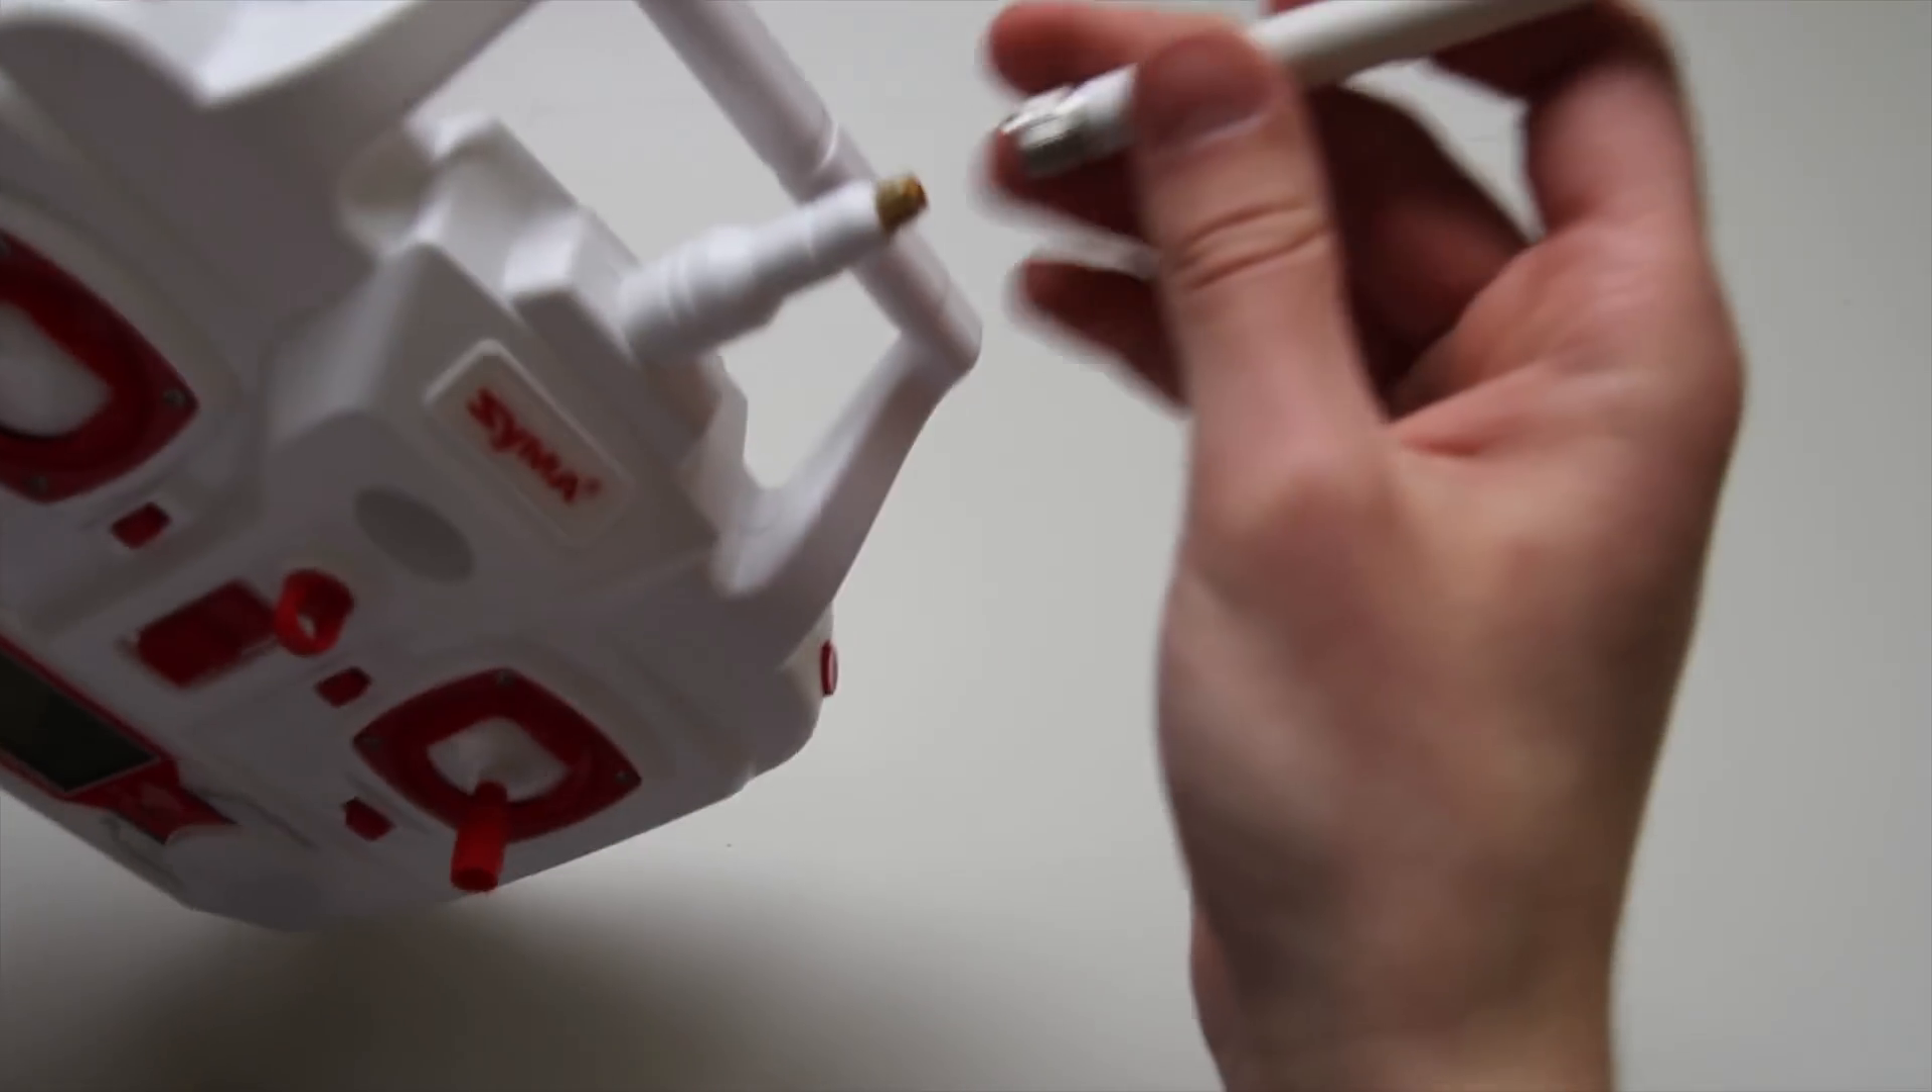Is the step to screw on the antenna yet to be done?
Yes.